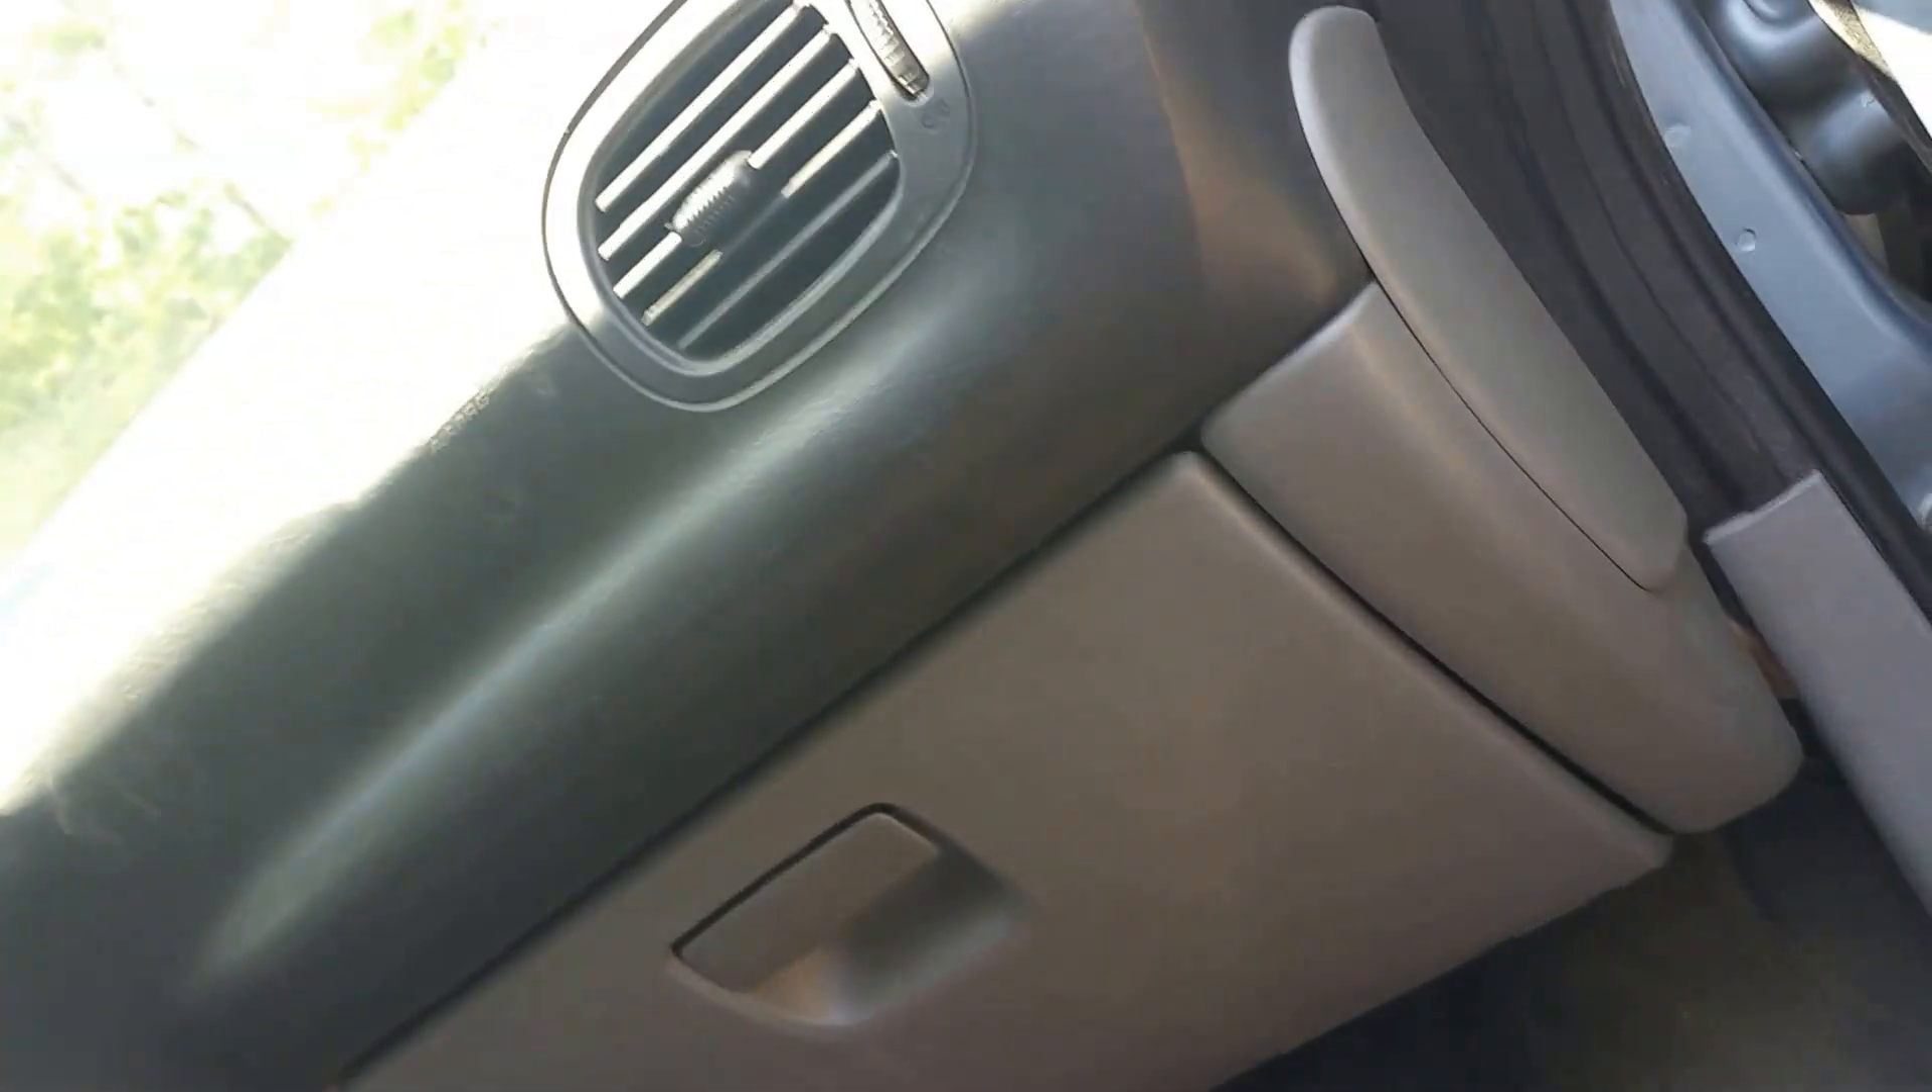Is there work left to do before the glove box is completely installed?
No.